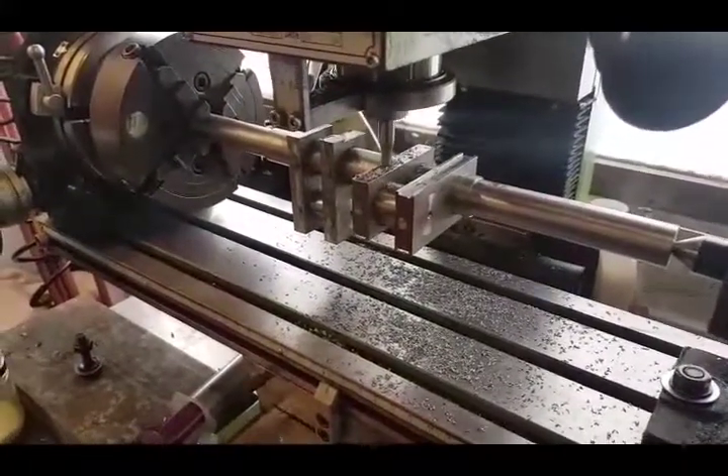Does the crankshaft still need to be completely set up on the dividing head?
No.